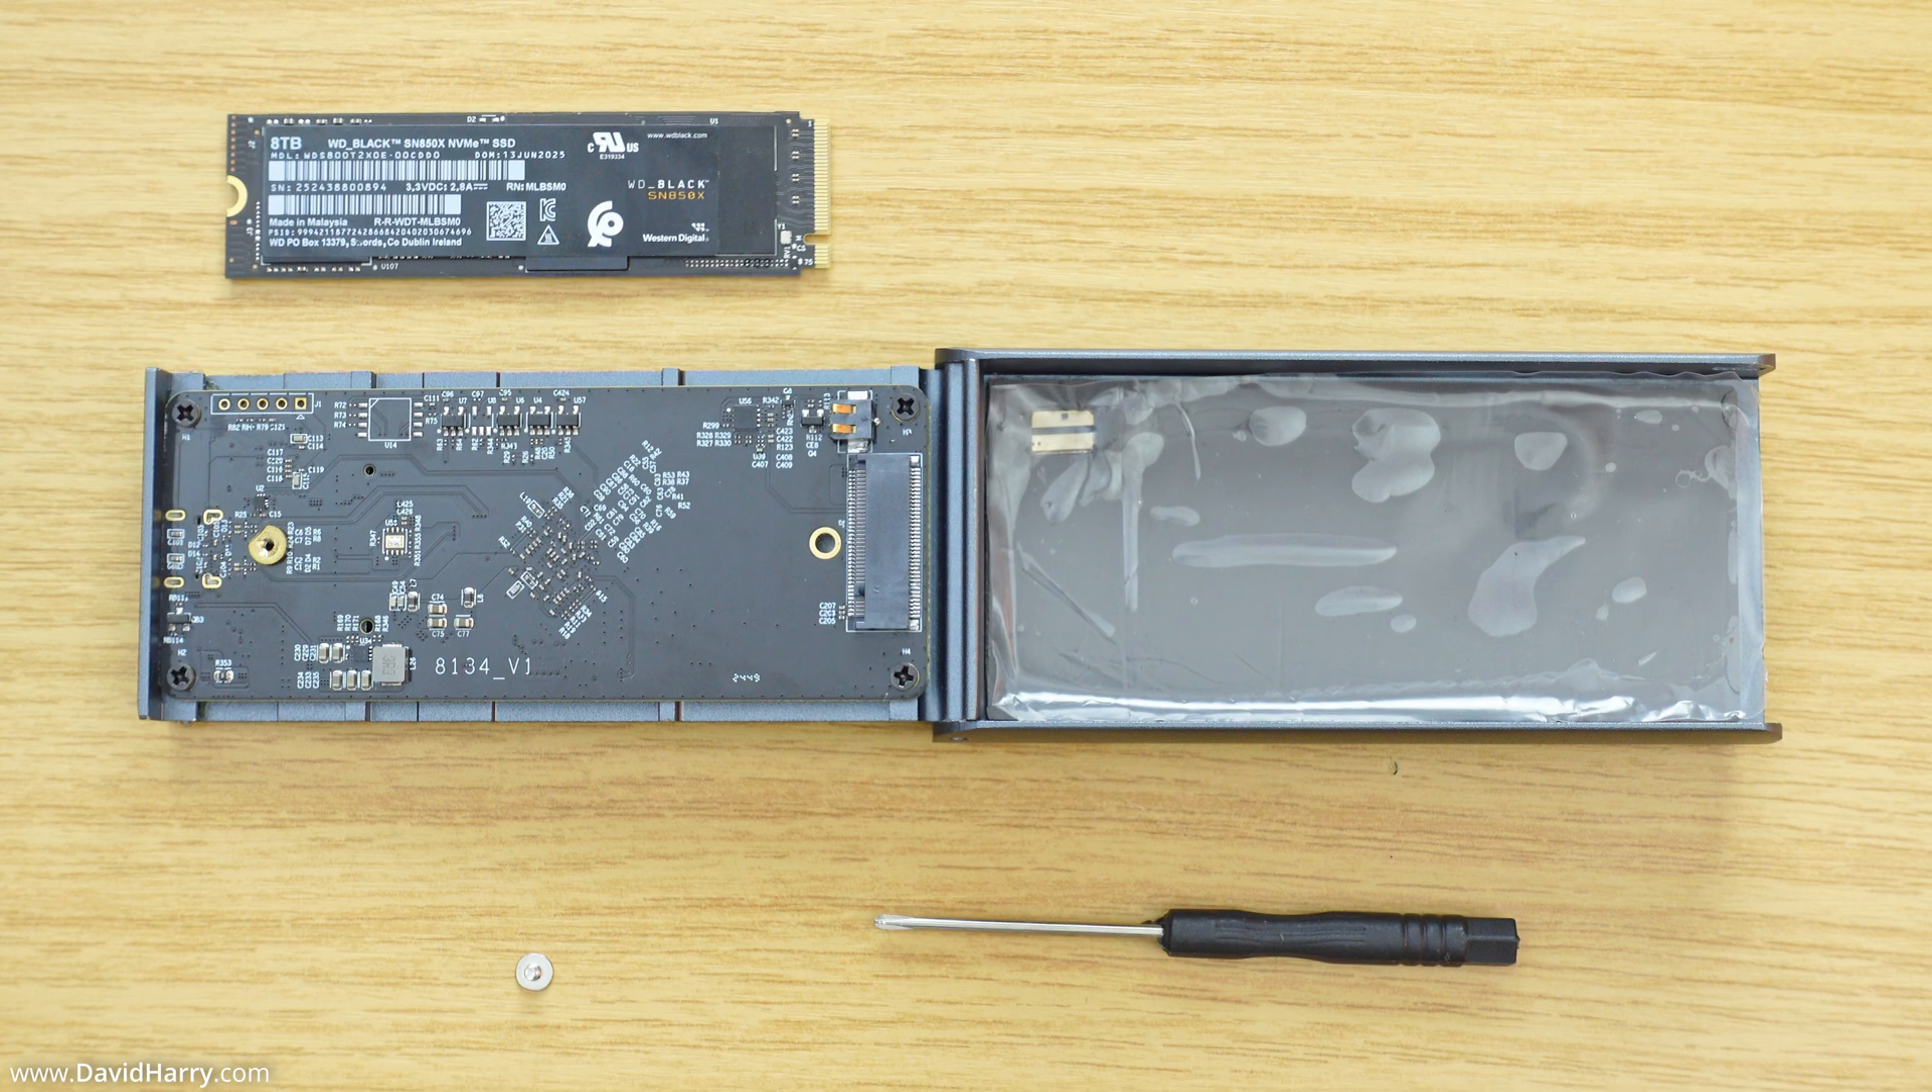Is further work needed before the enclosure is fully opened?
No.